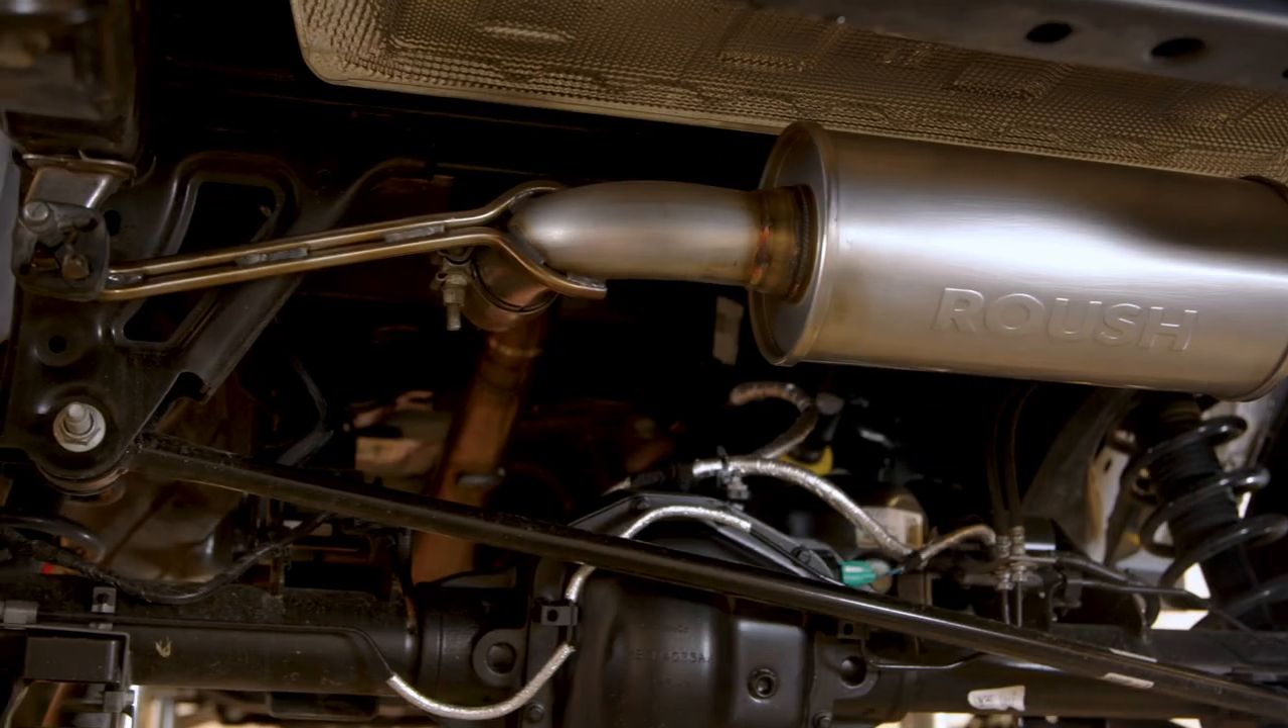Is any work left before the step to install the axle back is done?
No.